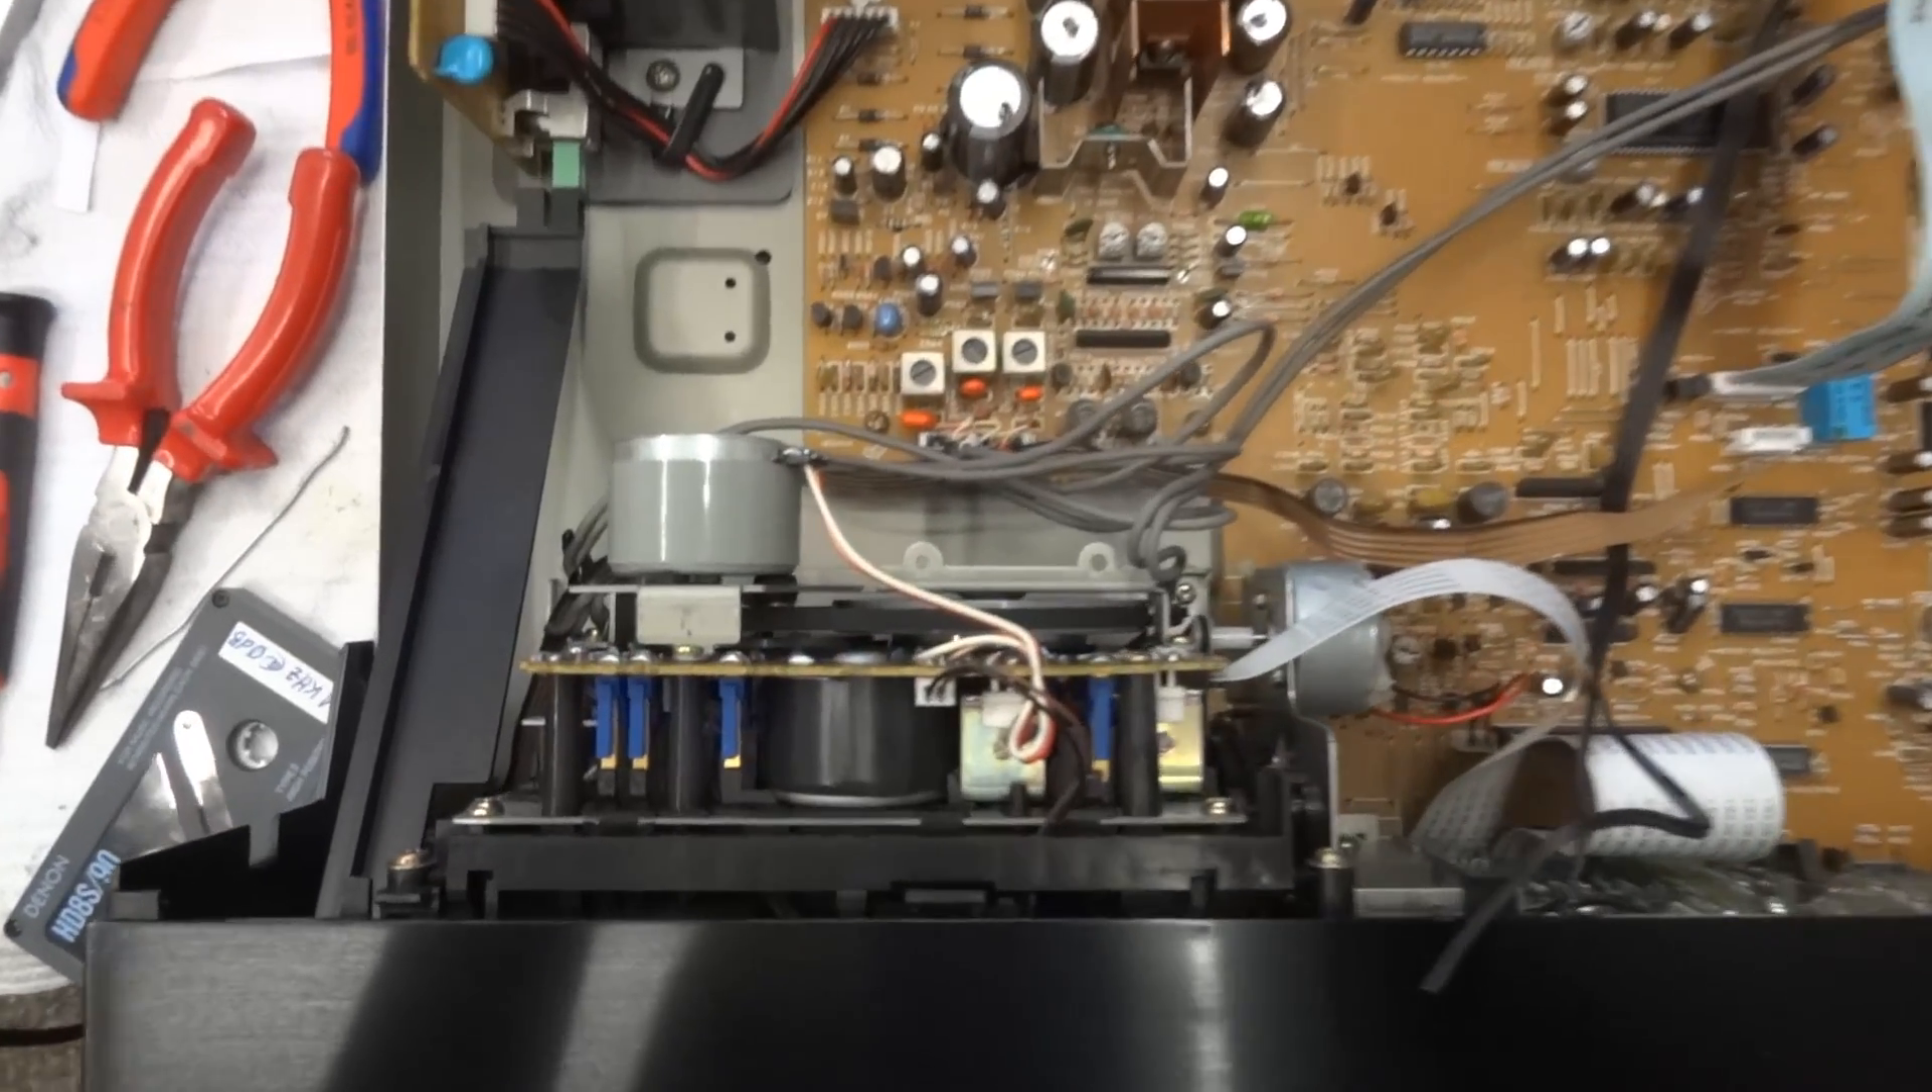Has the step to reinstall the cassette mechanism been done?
Yes.